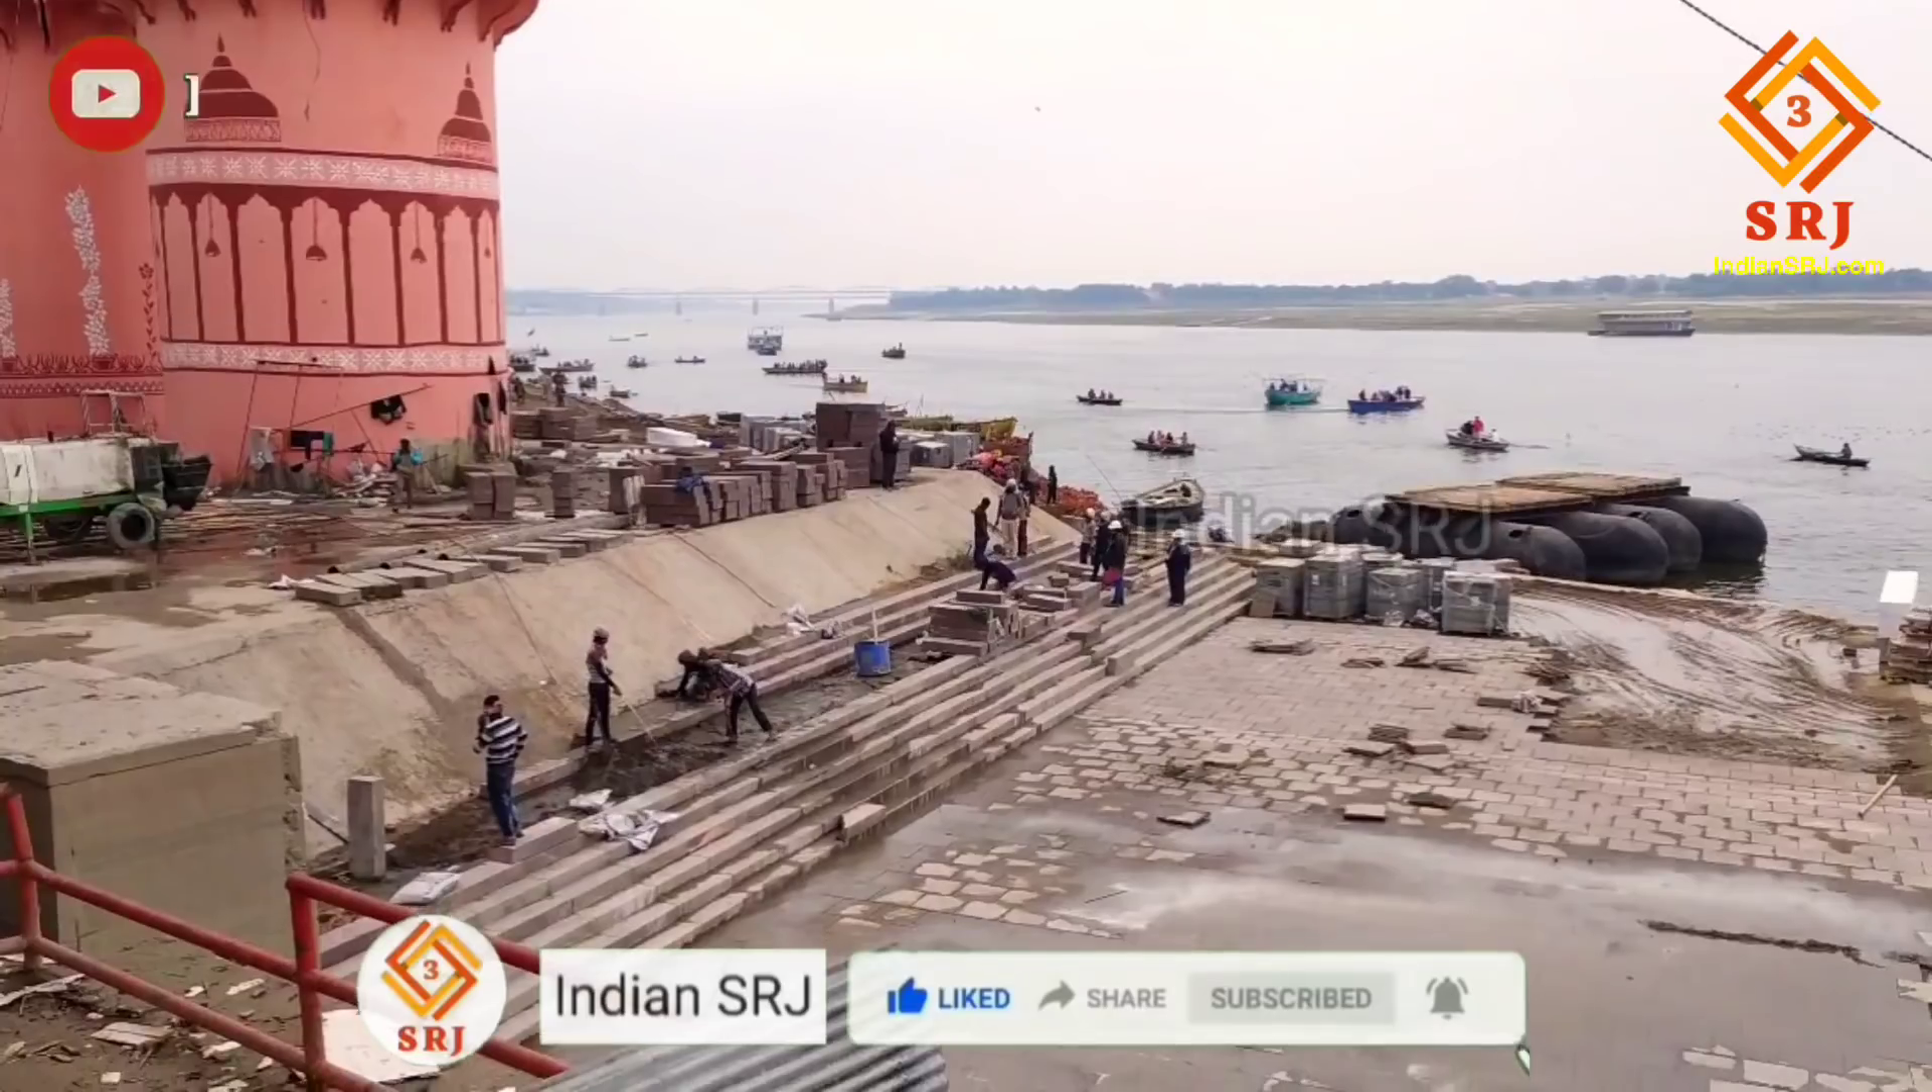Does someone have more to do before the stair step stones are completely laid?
Yes.